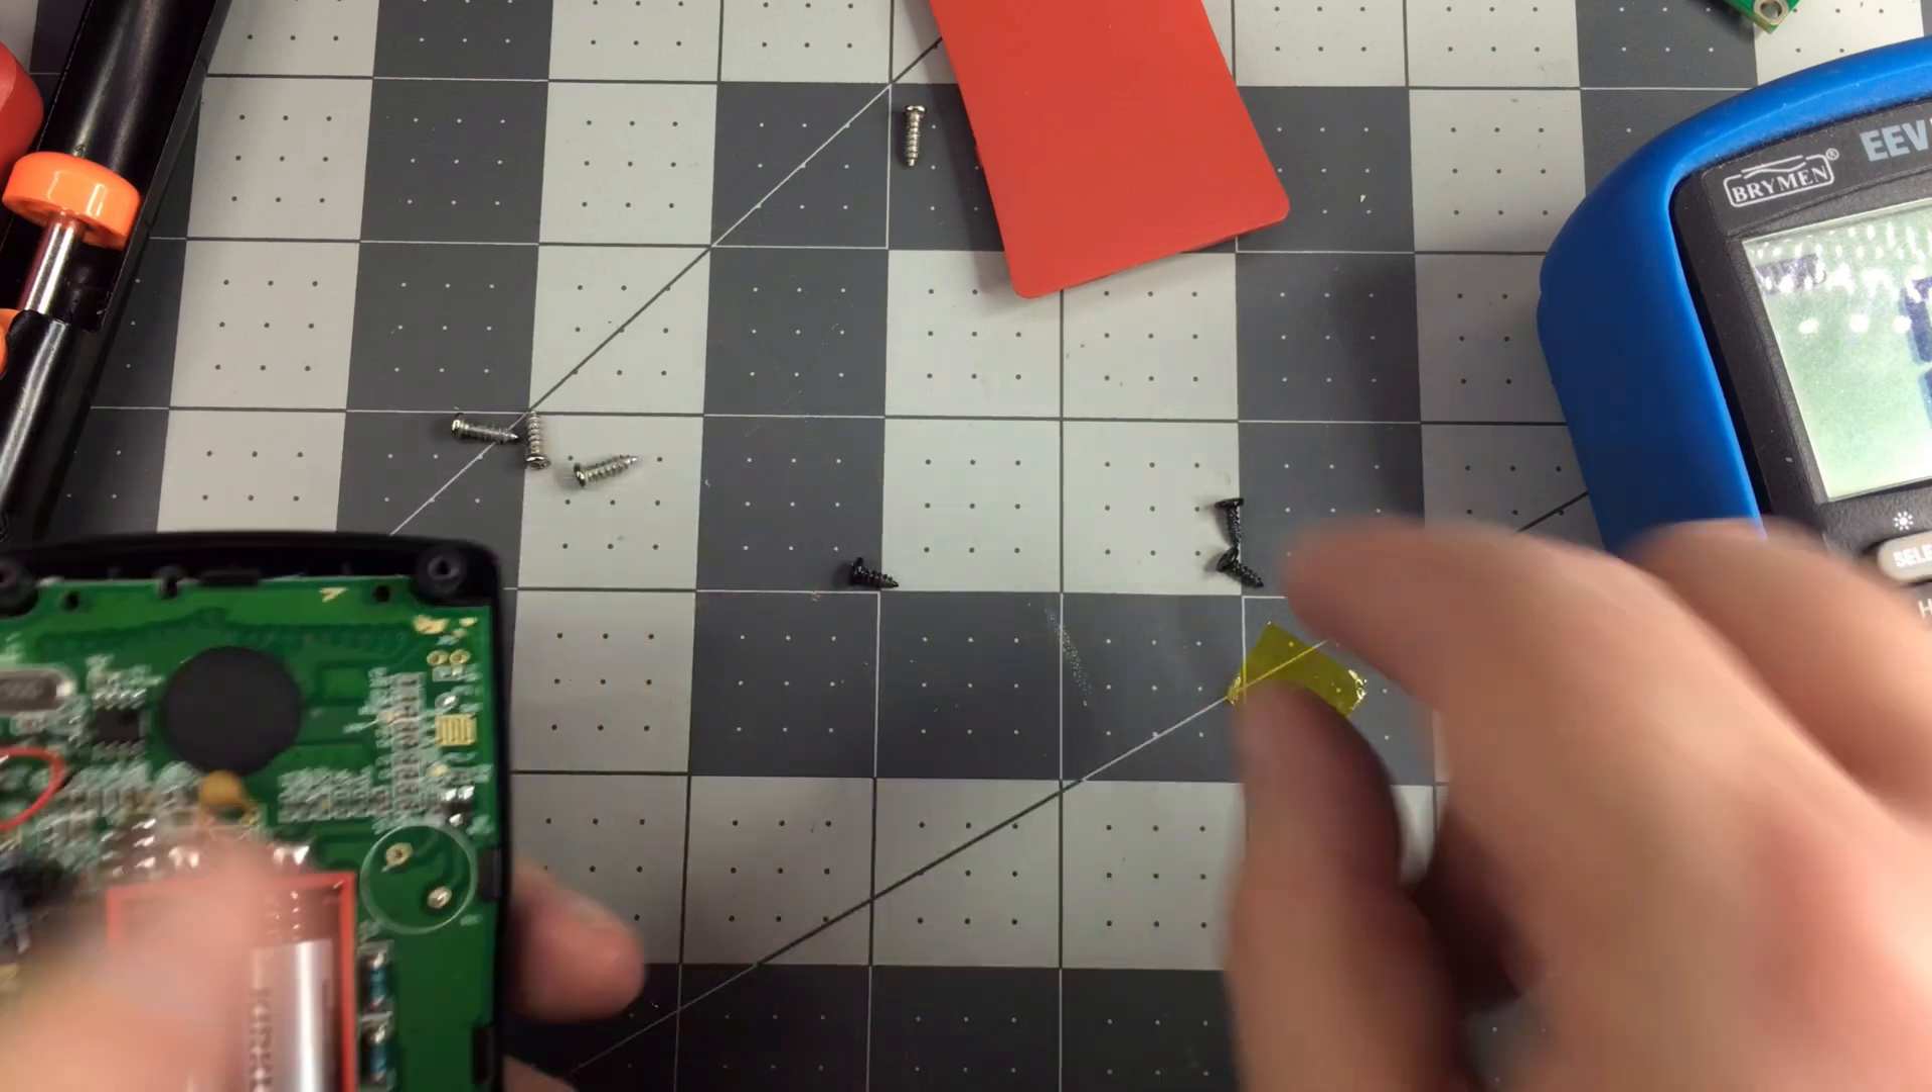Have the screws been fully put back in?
No.